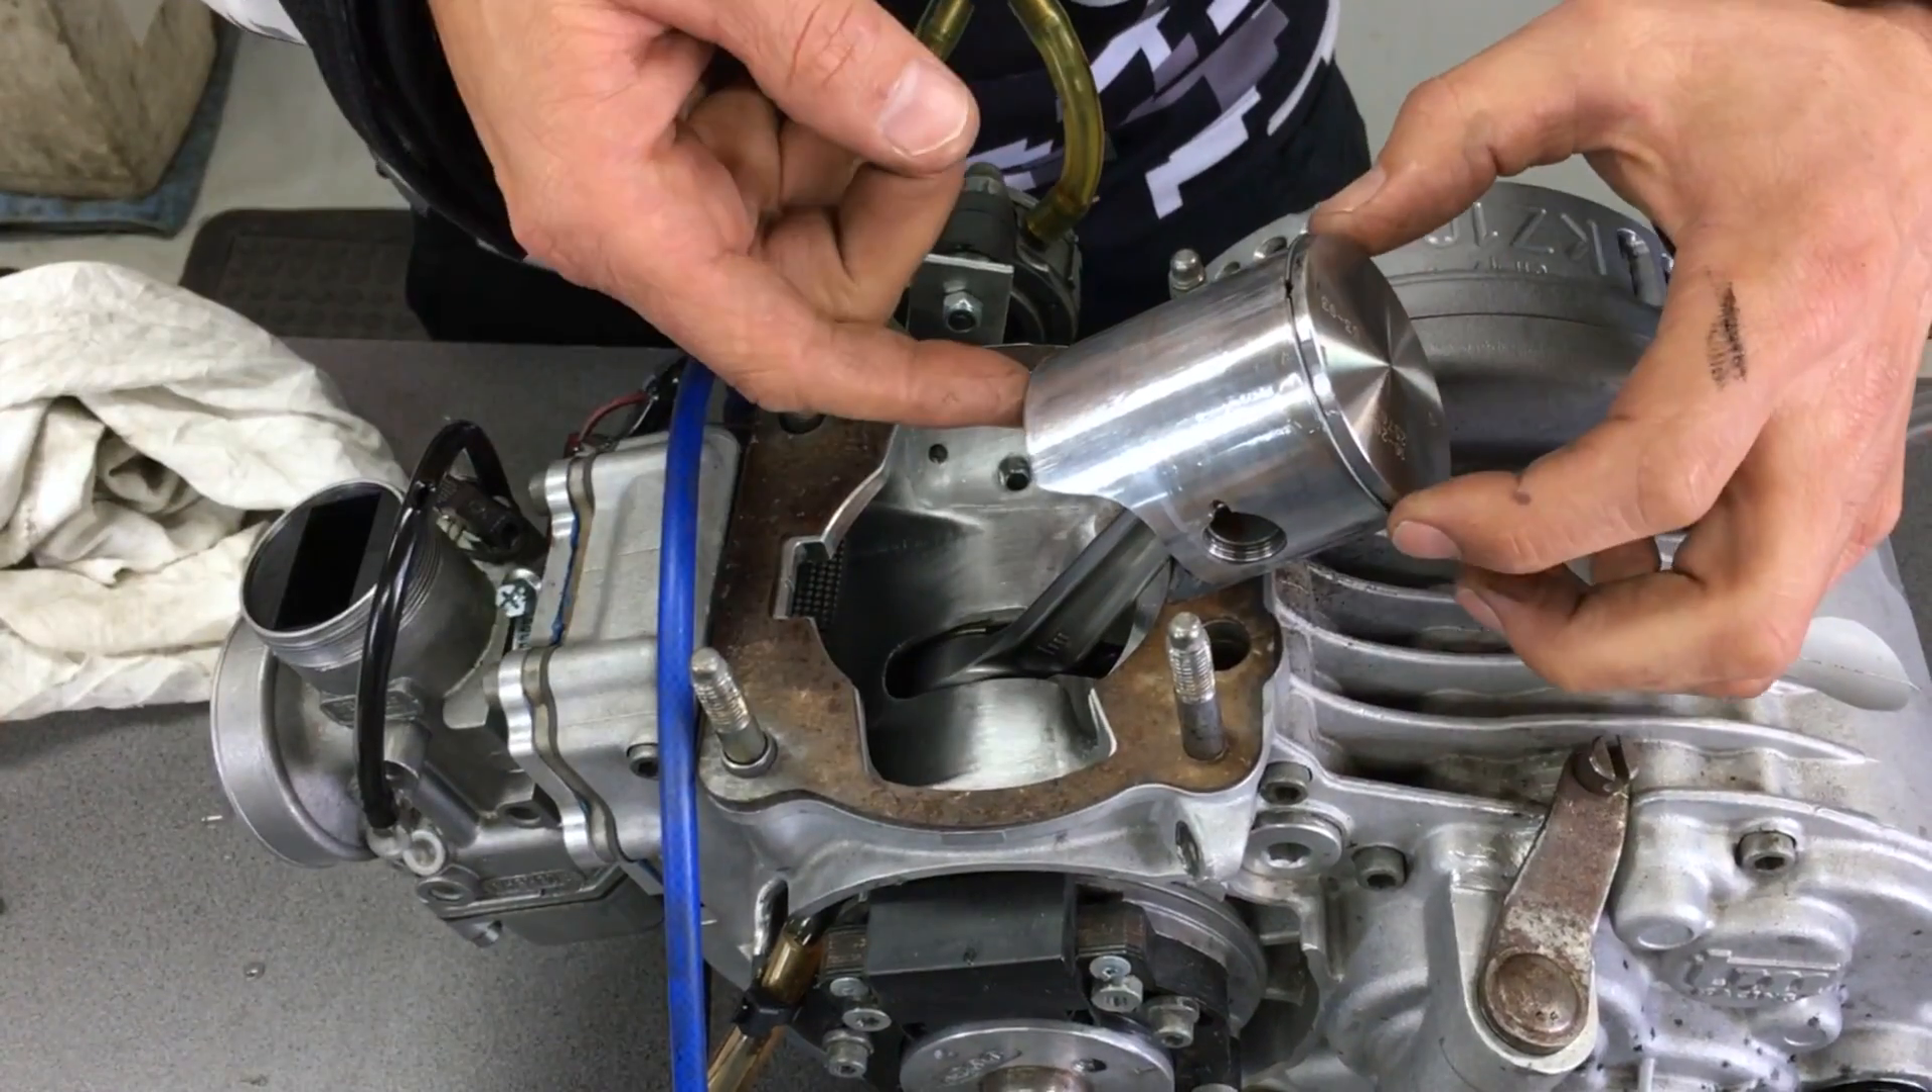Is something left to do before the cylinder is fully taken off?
No.